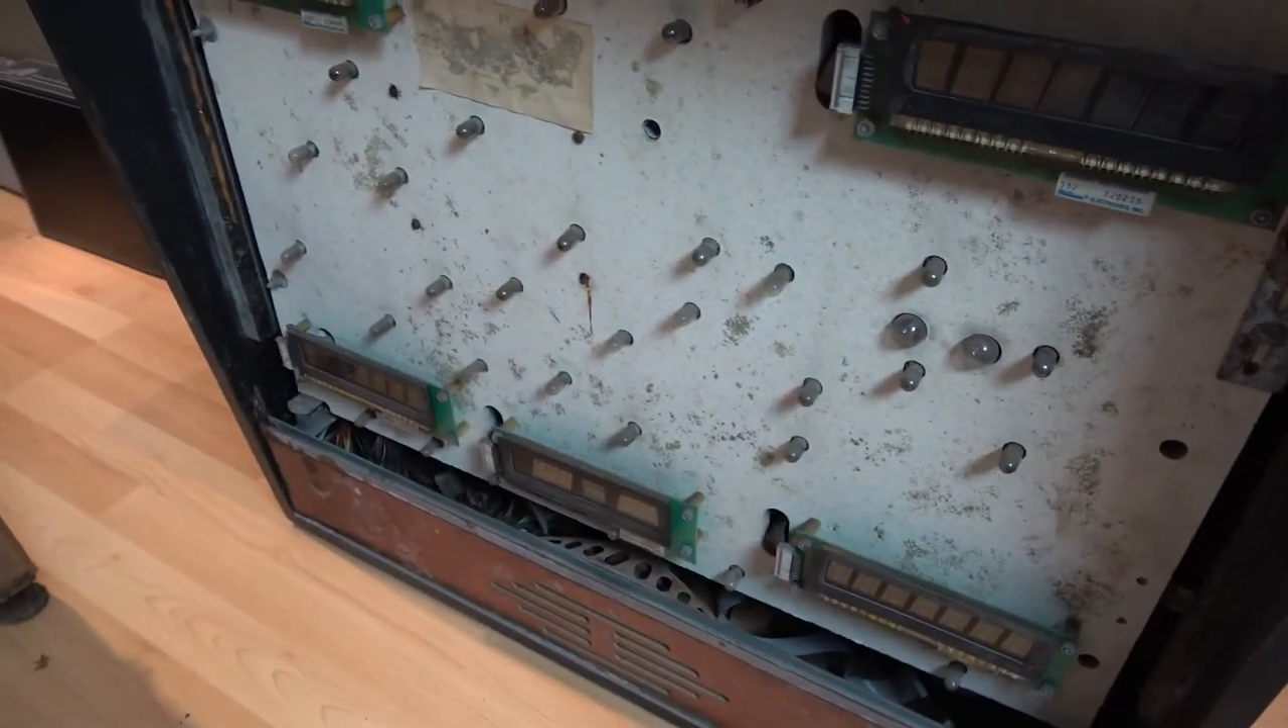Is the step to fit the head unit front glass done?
No.